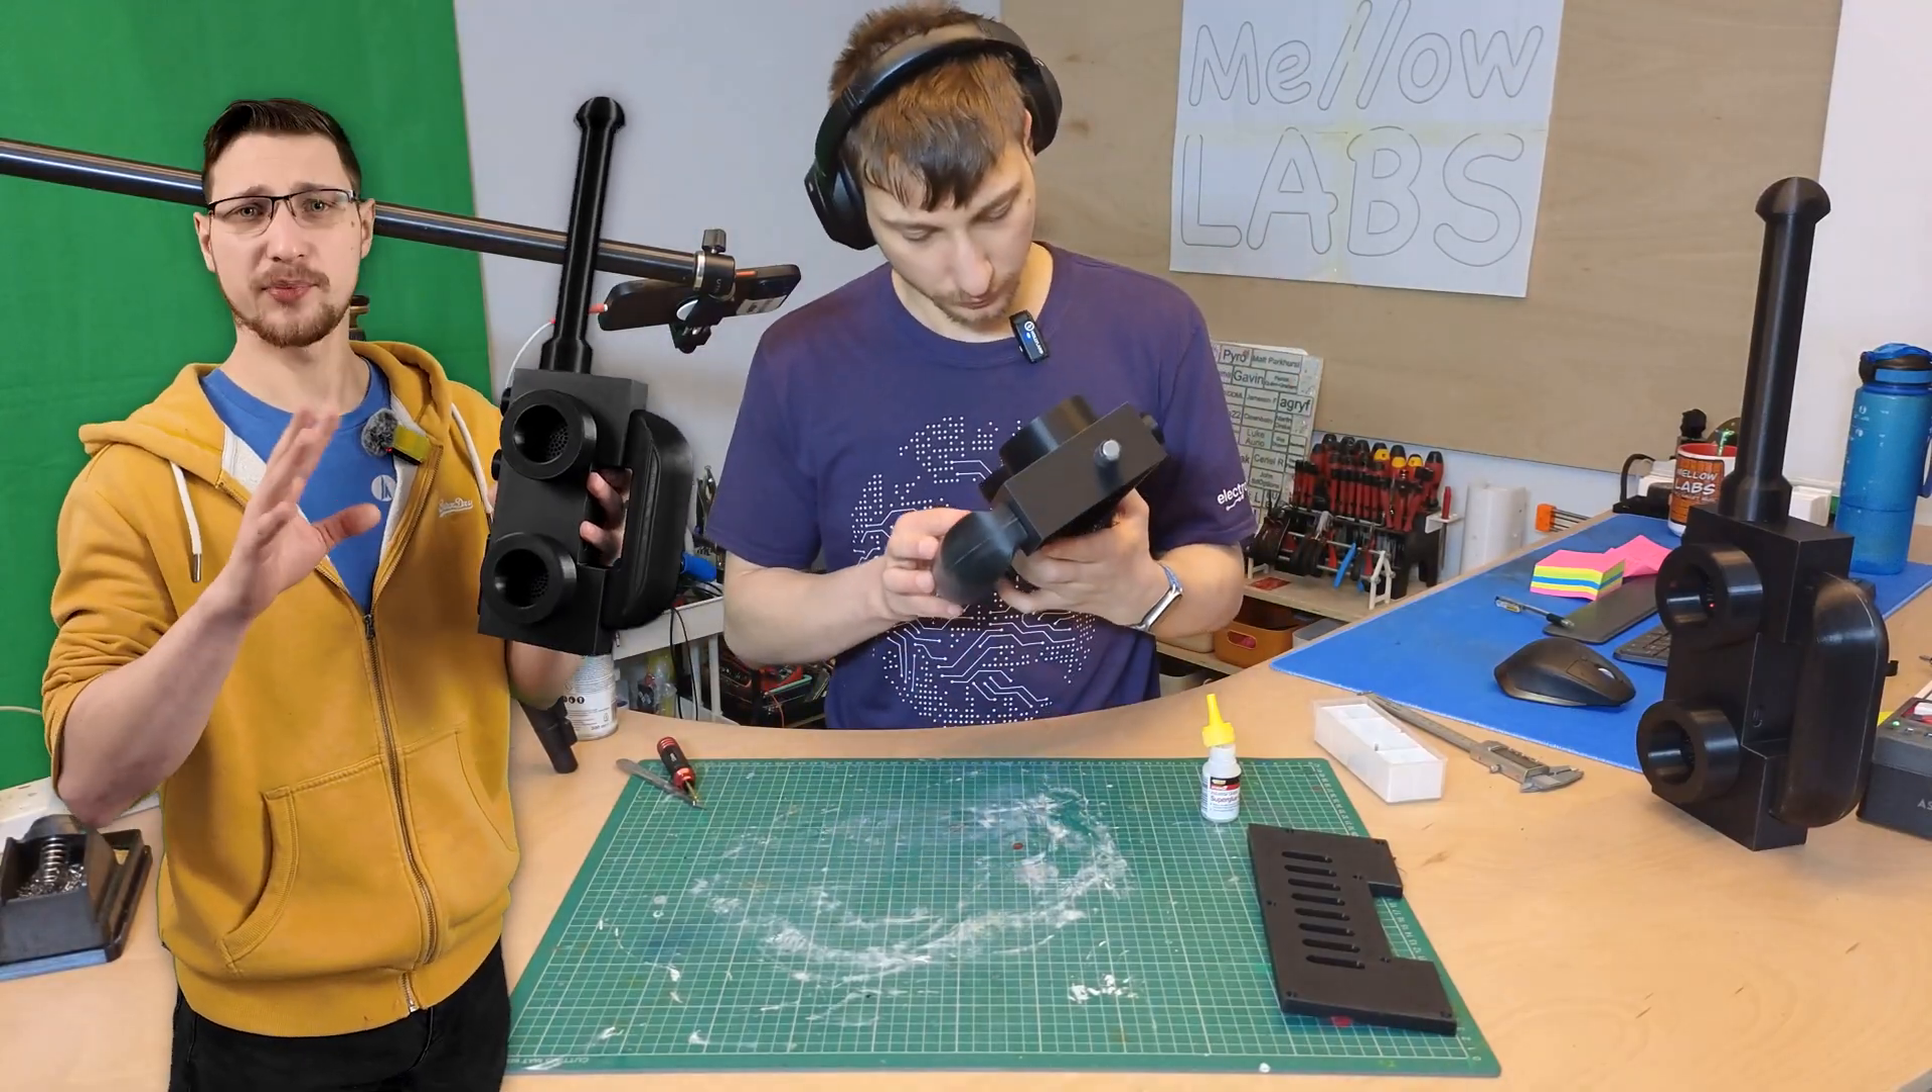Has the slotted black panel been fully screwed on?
No.